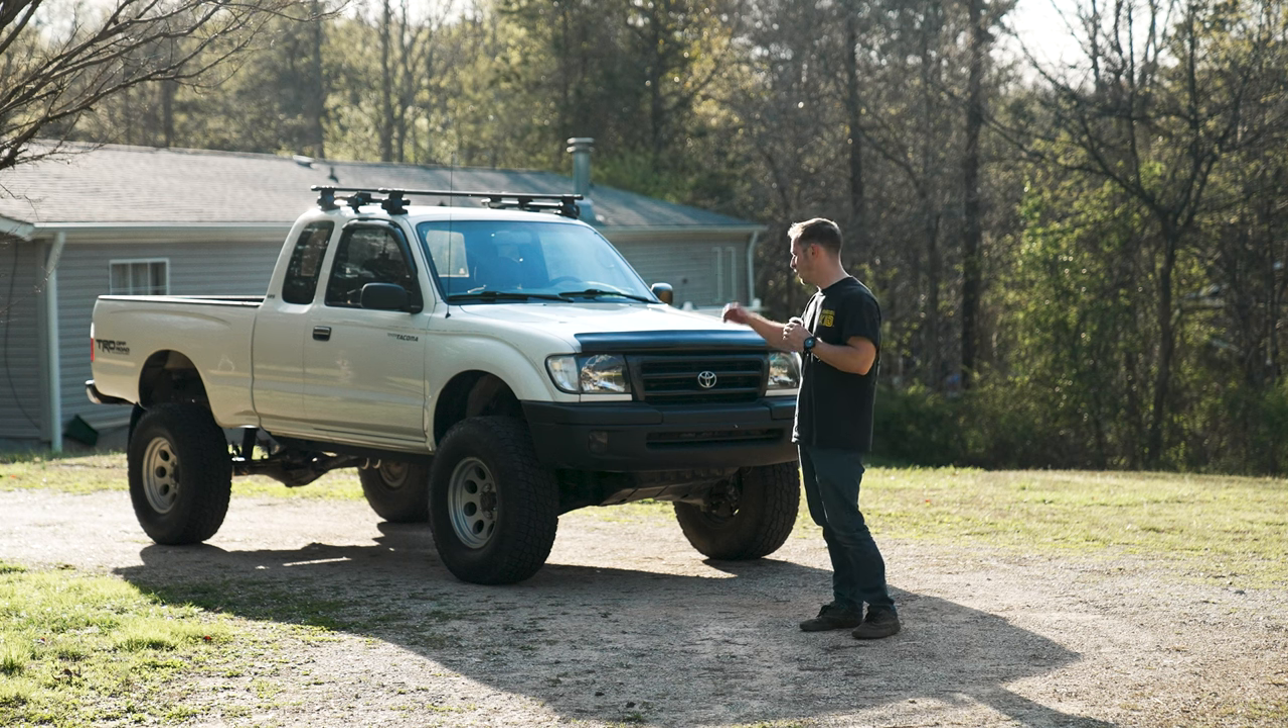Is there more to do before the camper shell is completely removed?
No.